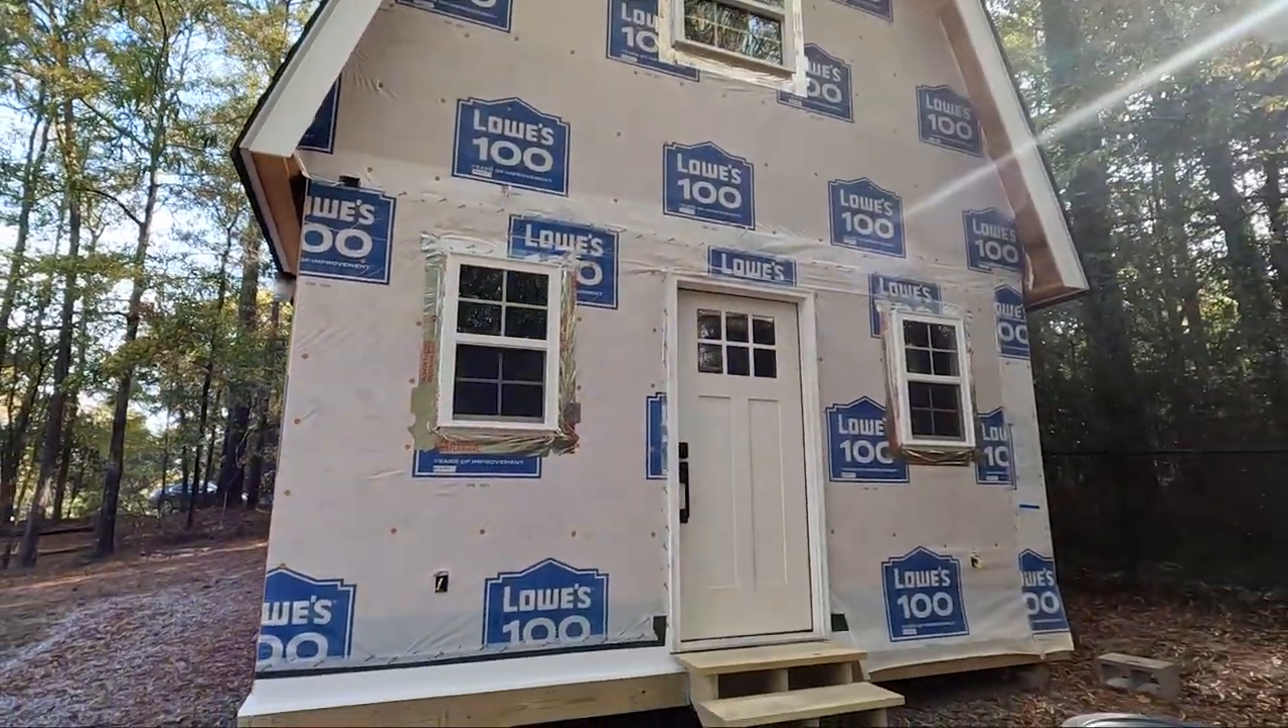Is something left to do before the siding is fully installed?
Yes.